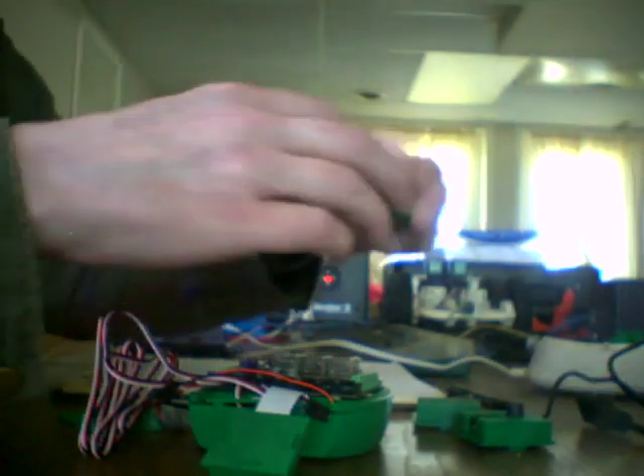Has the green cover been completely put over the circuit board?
No.